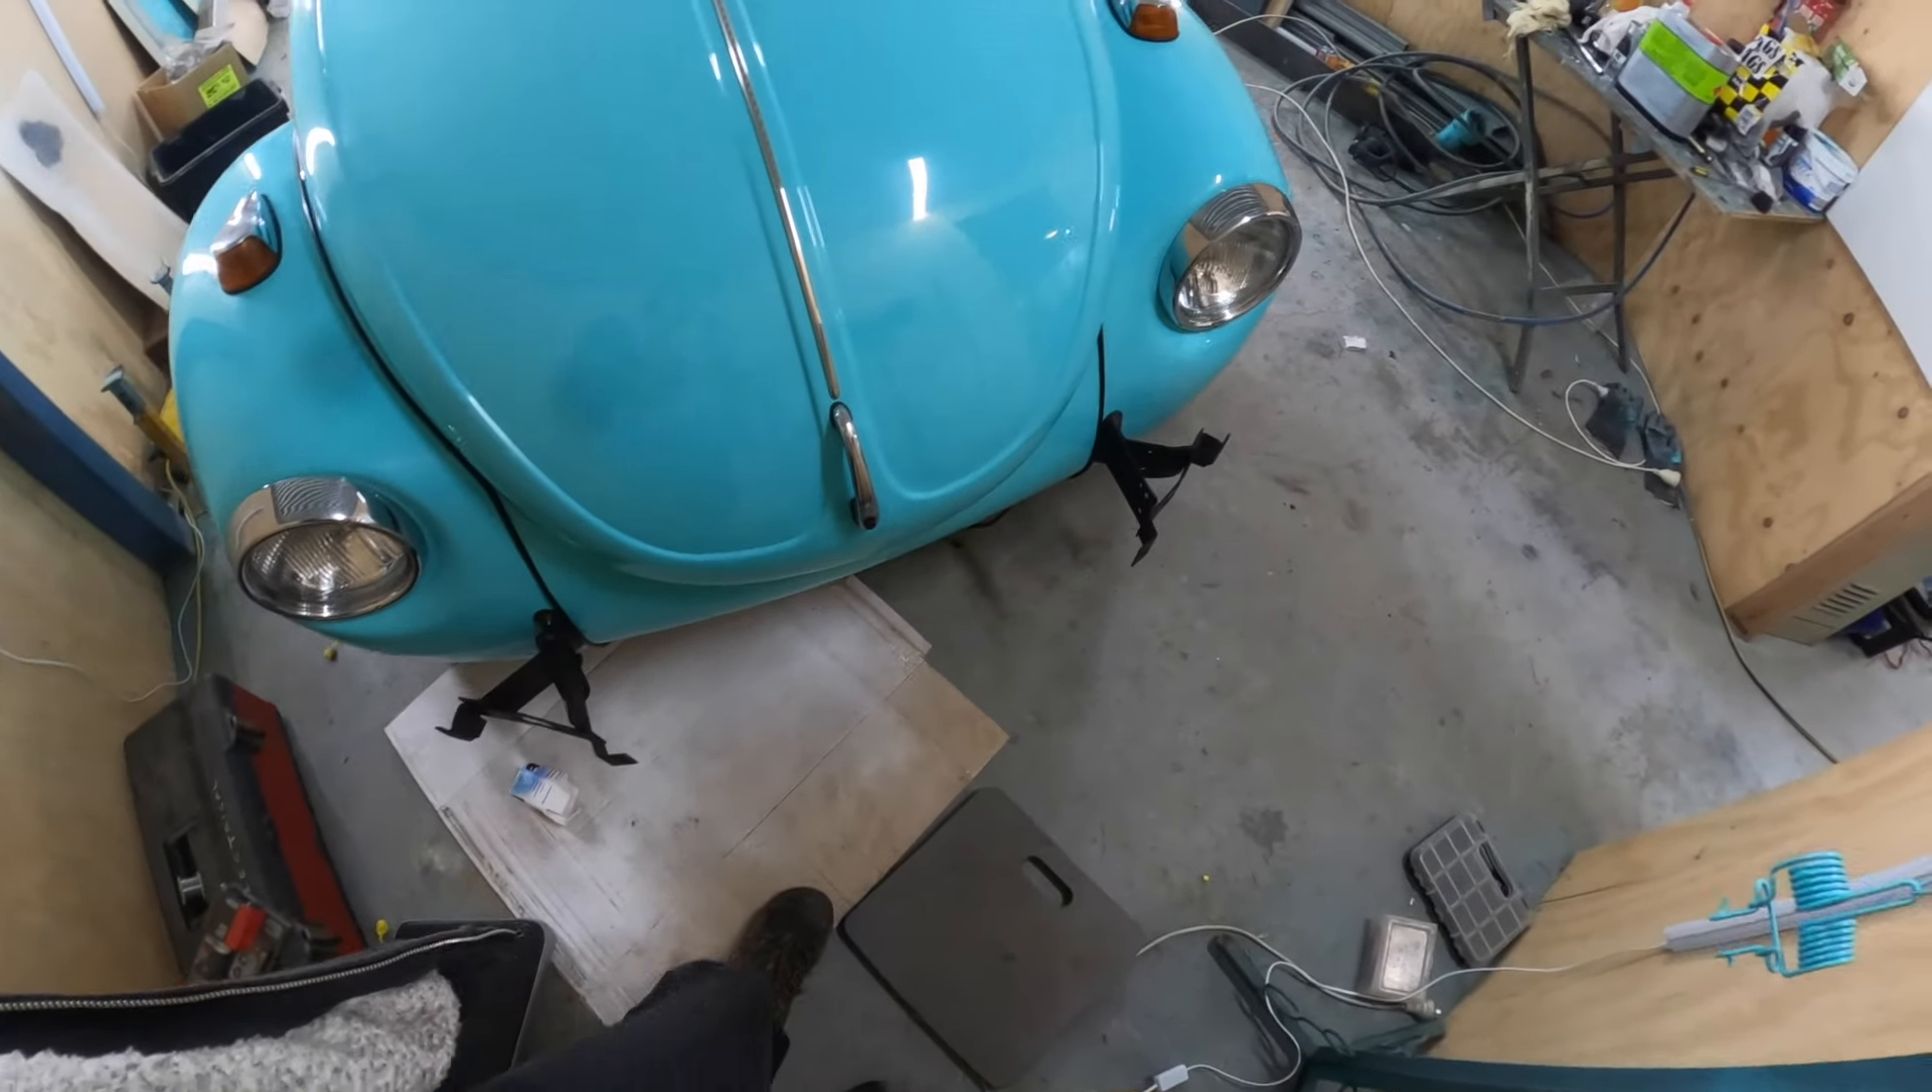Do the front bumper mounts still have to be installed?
No.